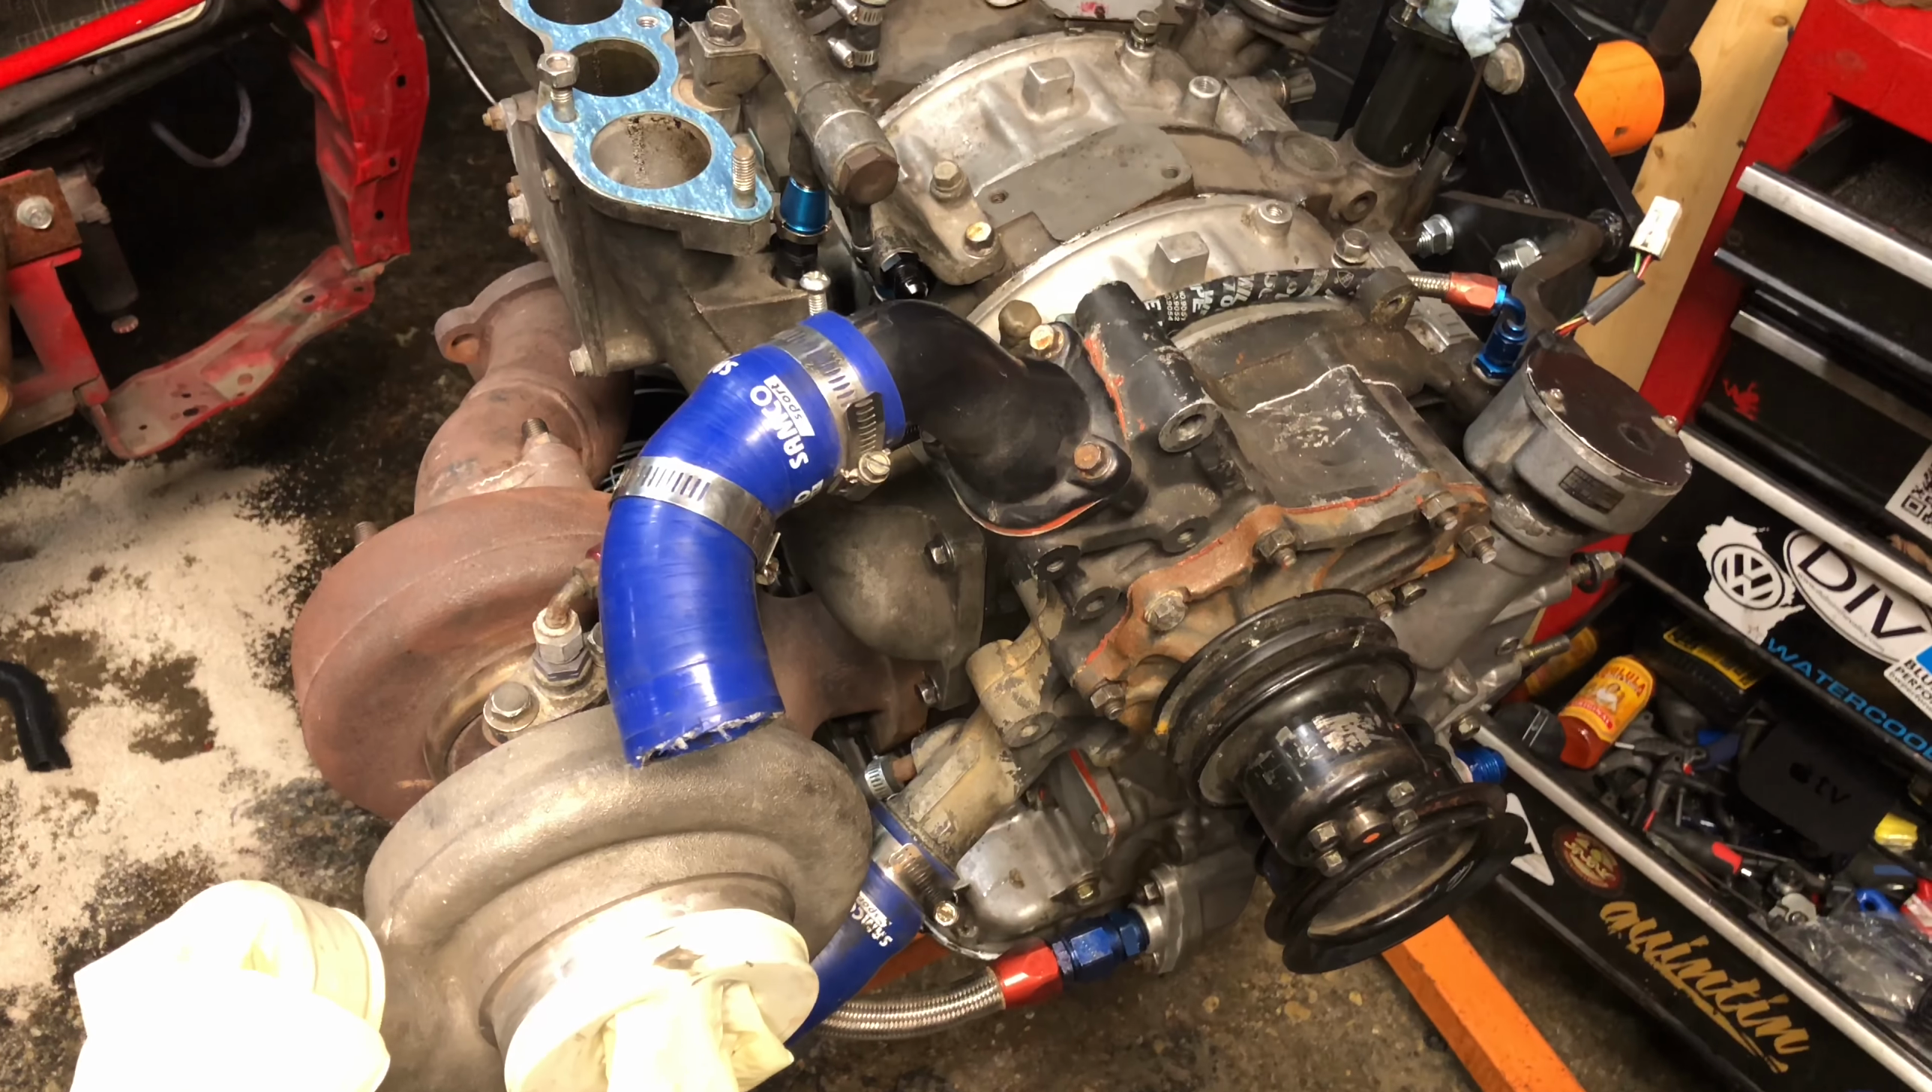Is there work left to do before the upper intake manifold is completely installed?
Yes.